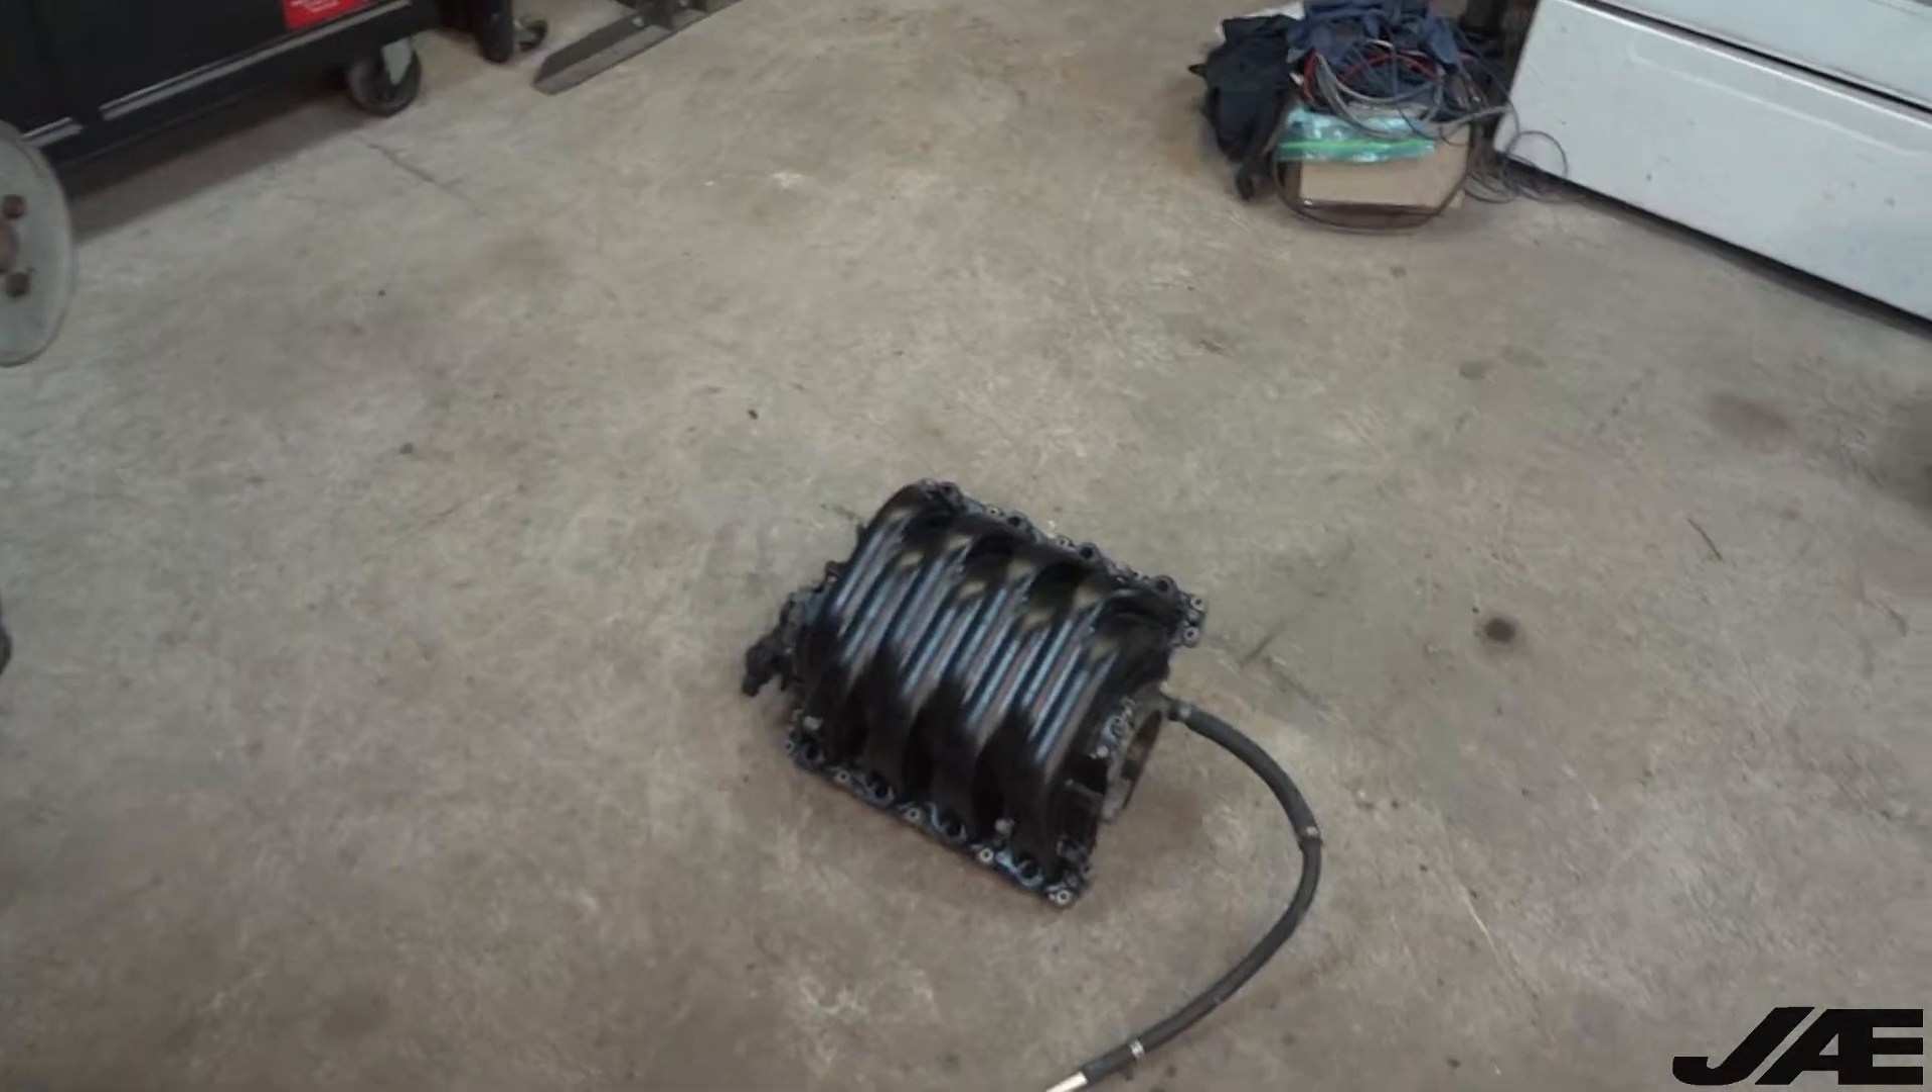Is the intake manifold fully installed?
No.